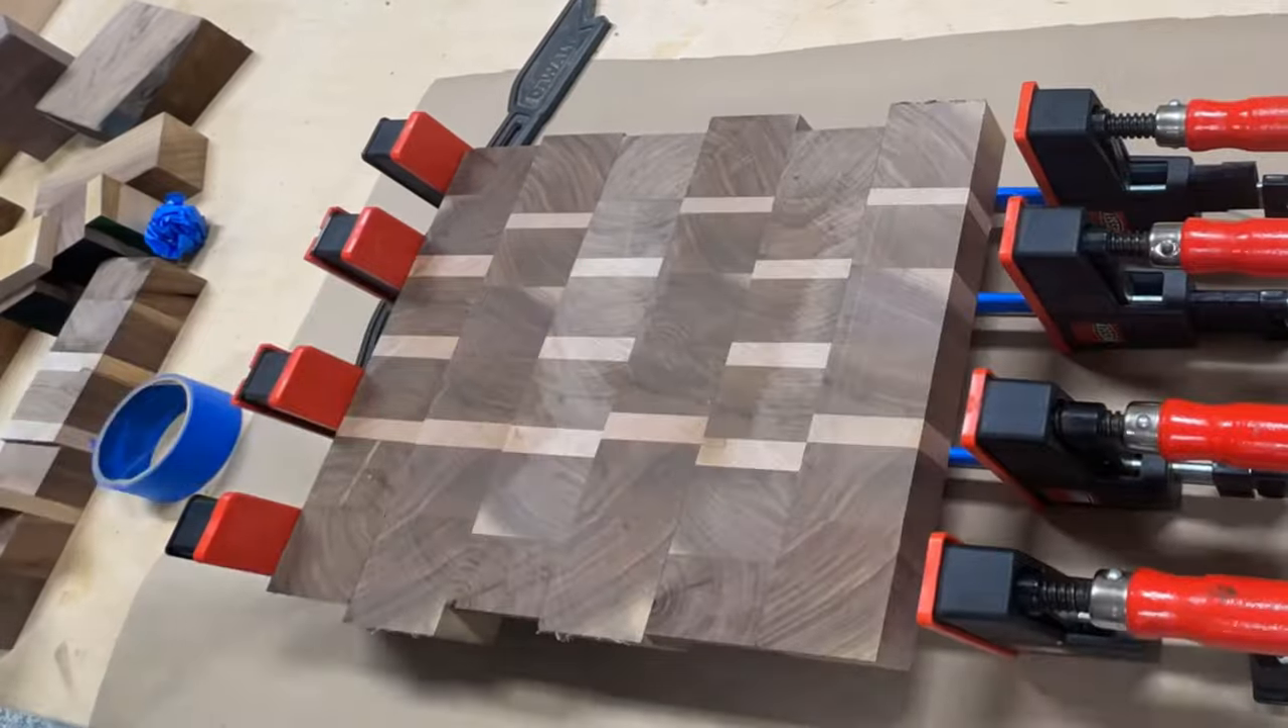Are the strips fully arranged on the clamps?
Yes.